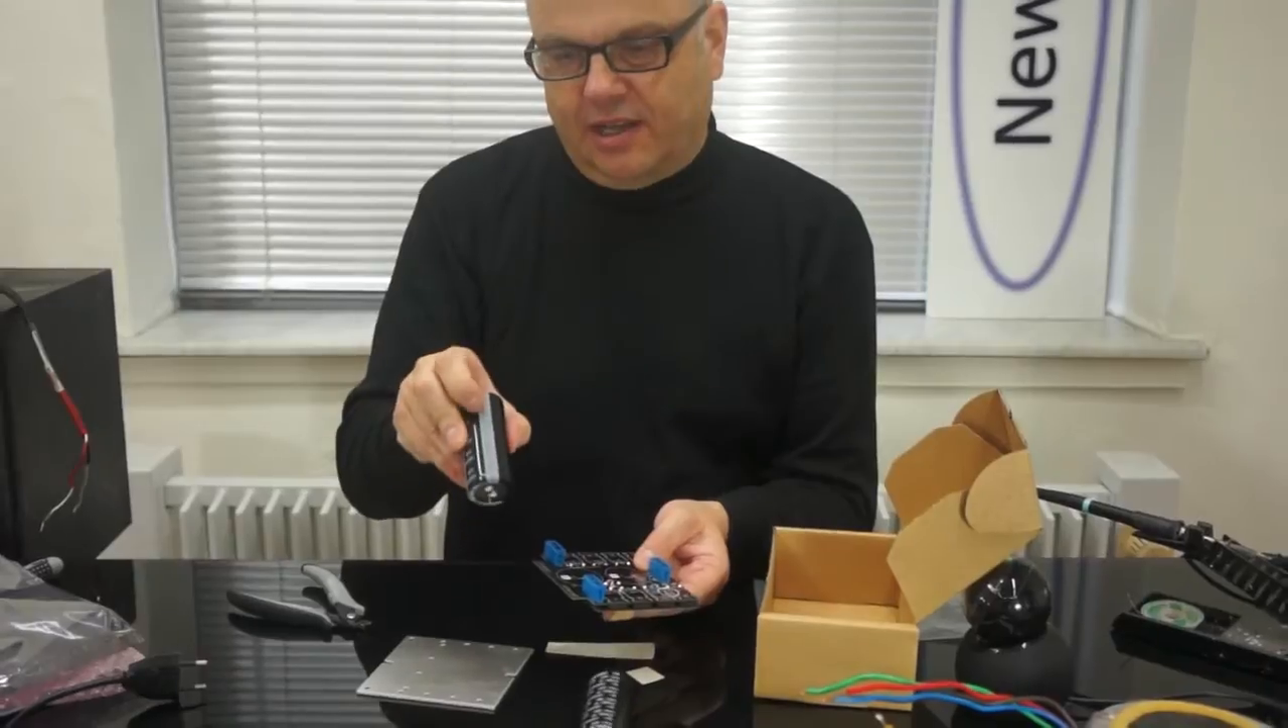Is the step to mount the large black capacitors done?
No.